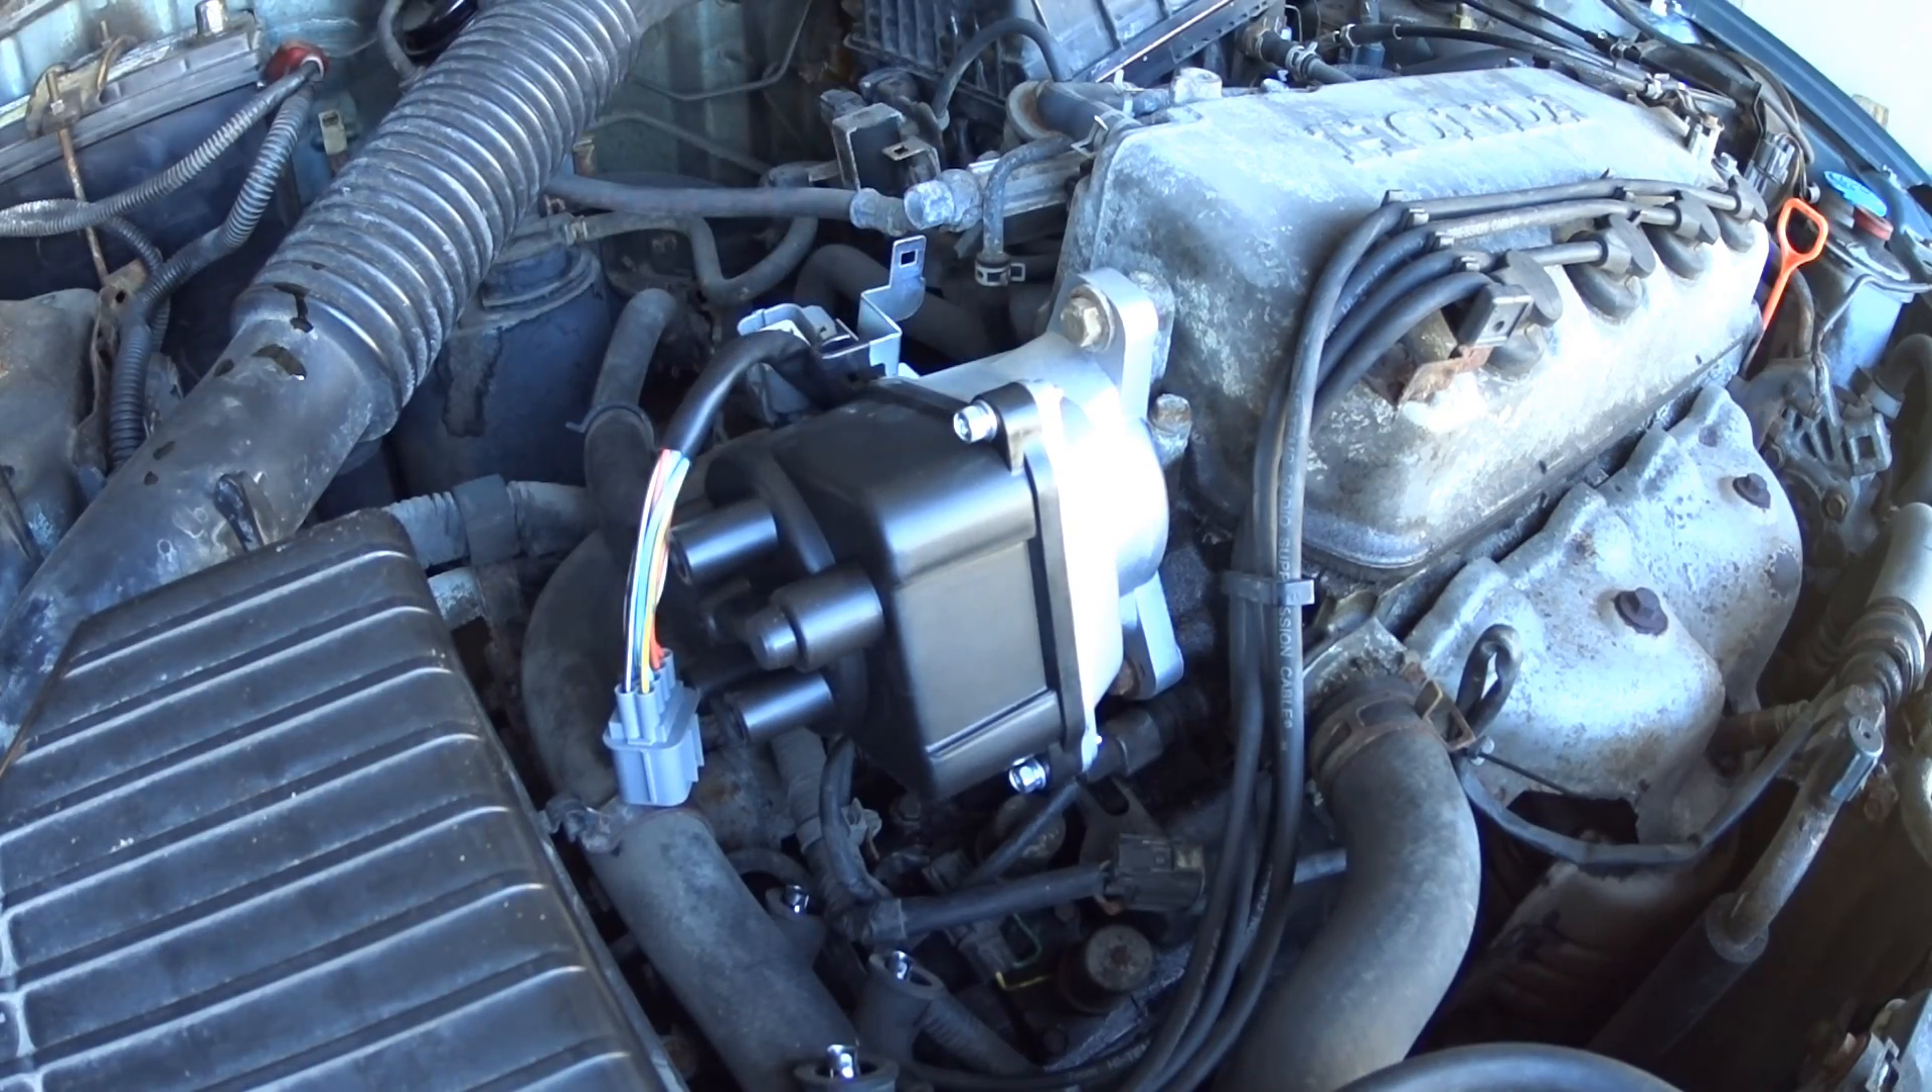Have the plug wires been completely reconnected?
No.